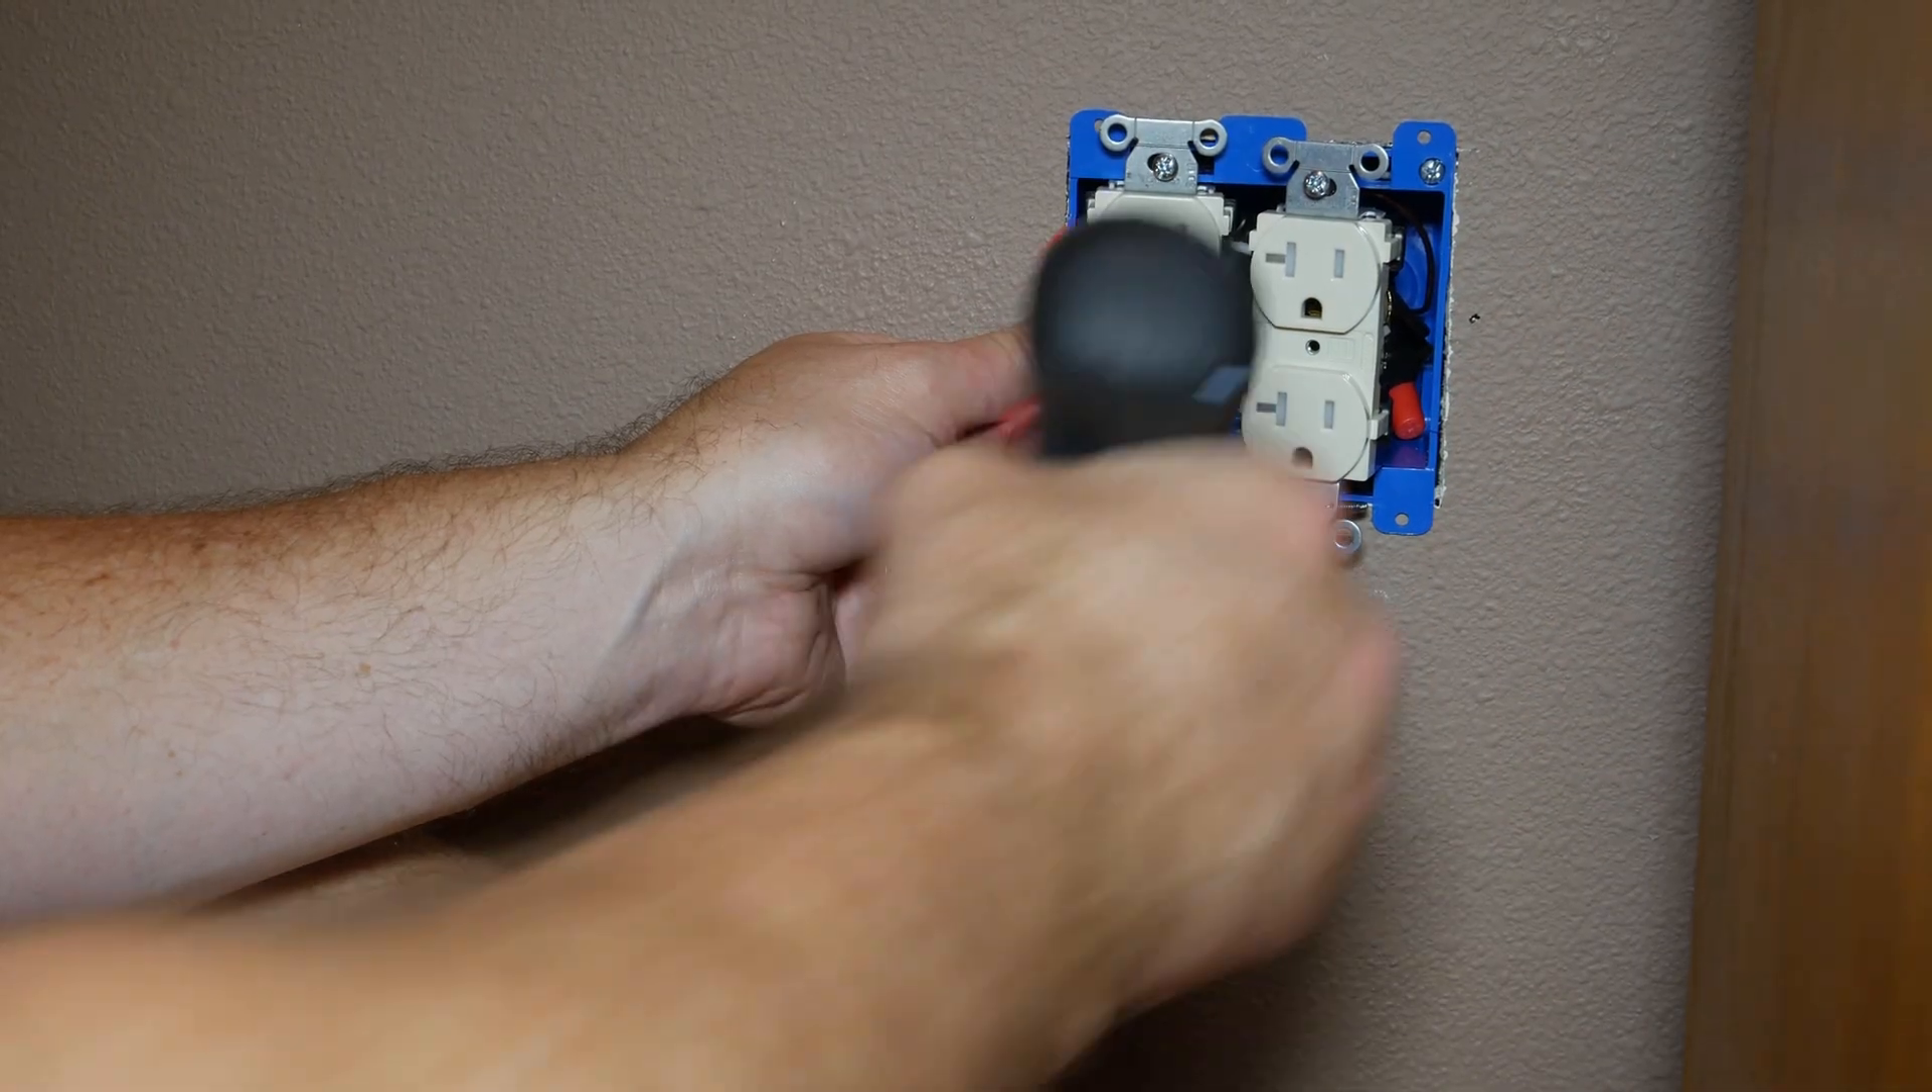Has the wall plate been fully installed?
No.